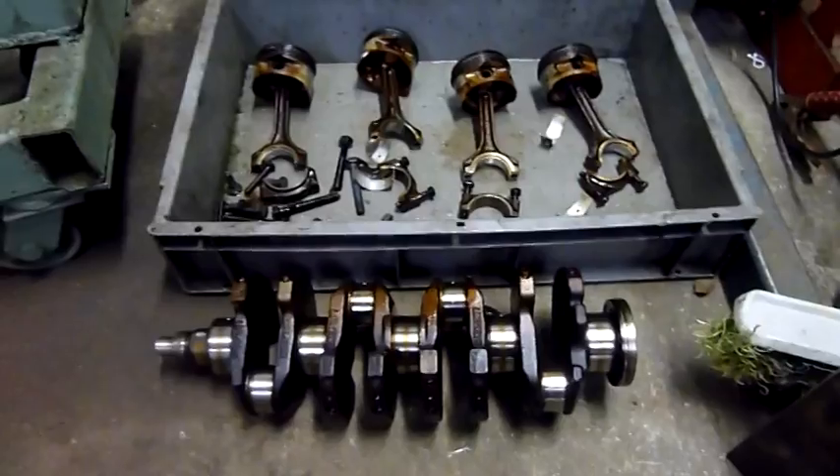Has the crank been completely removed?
Yes.